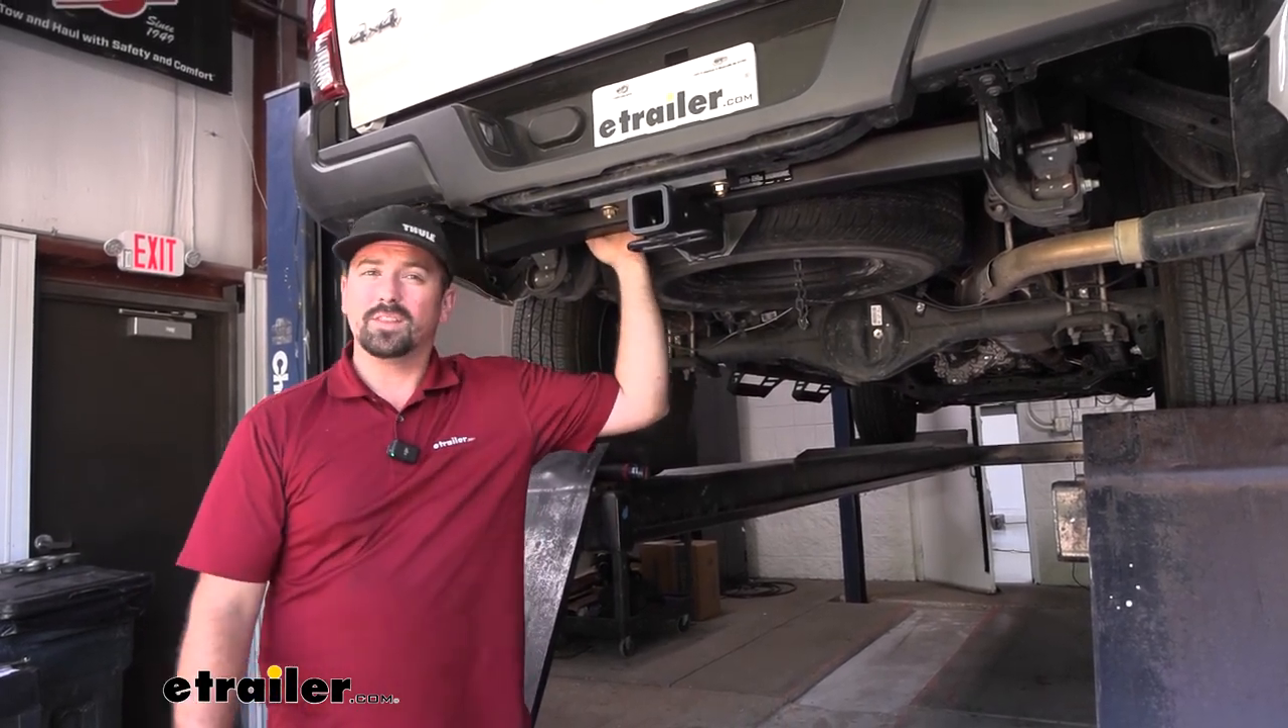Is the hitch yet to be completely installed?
No.